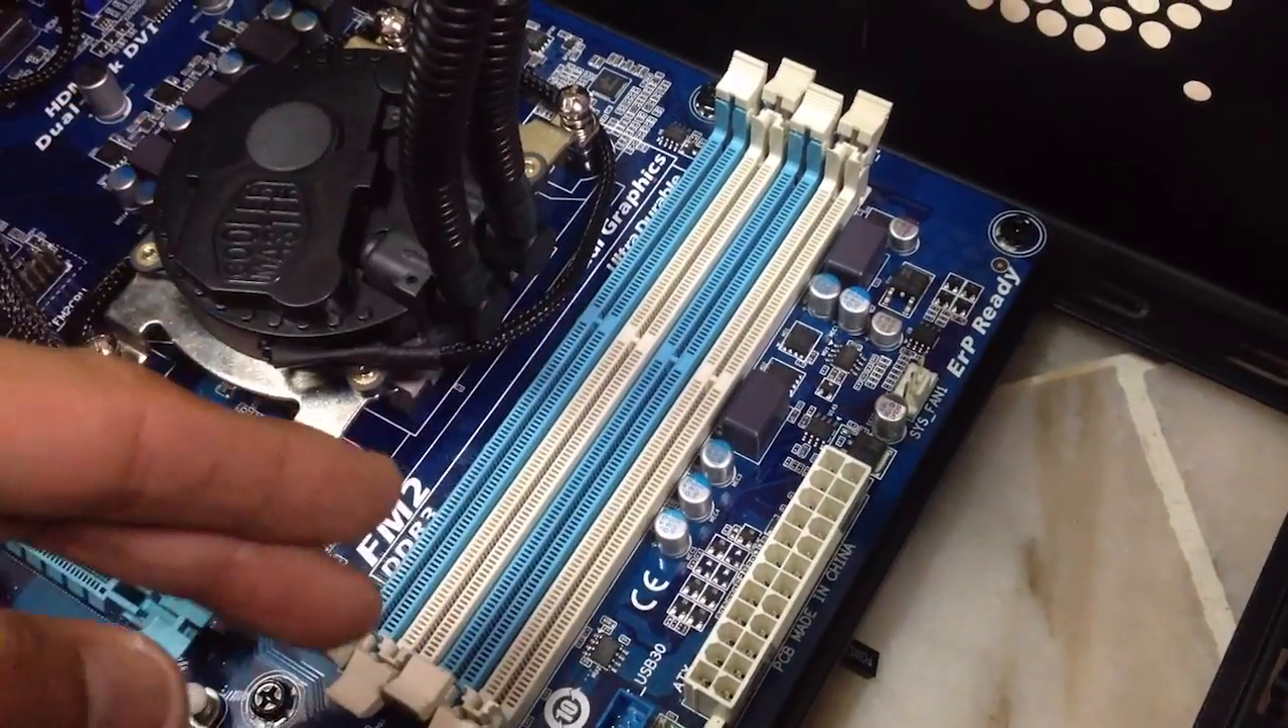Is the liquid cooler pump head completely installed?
Yes.